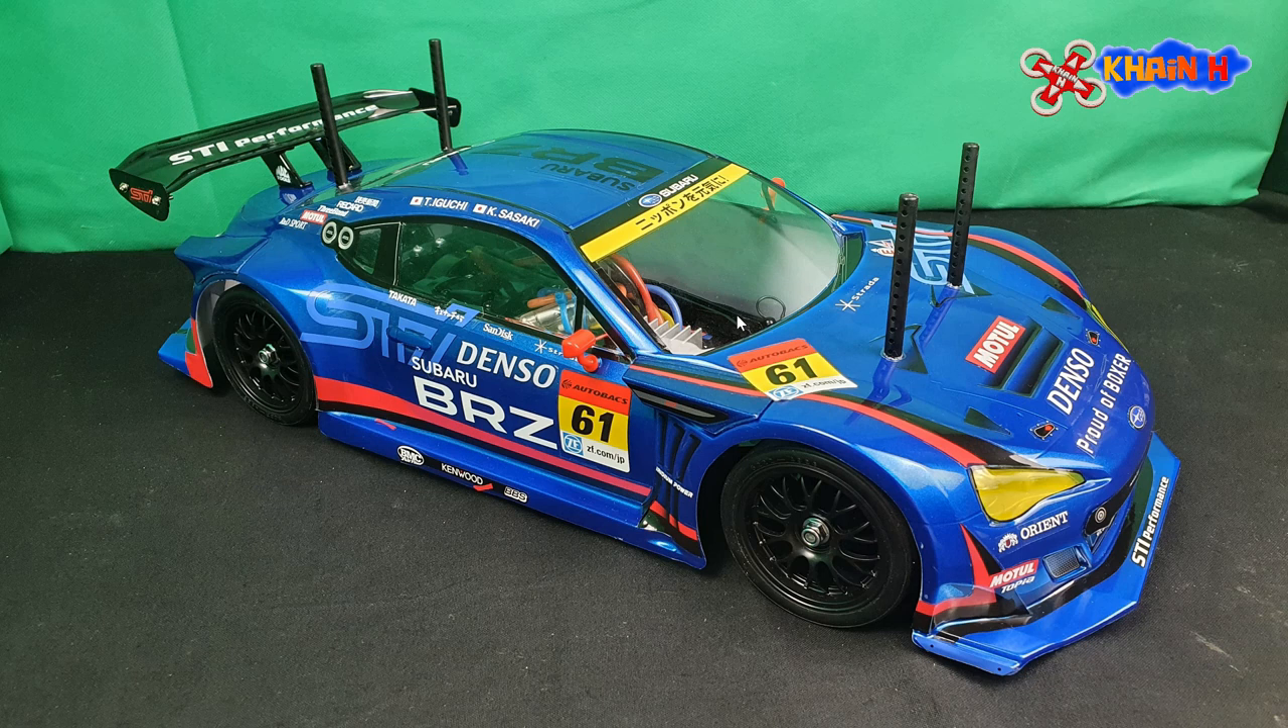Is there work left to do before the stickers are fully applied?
No.